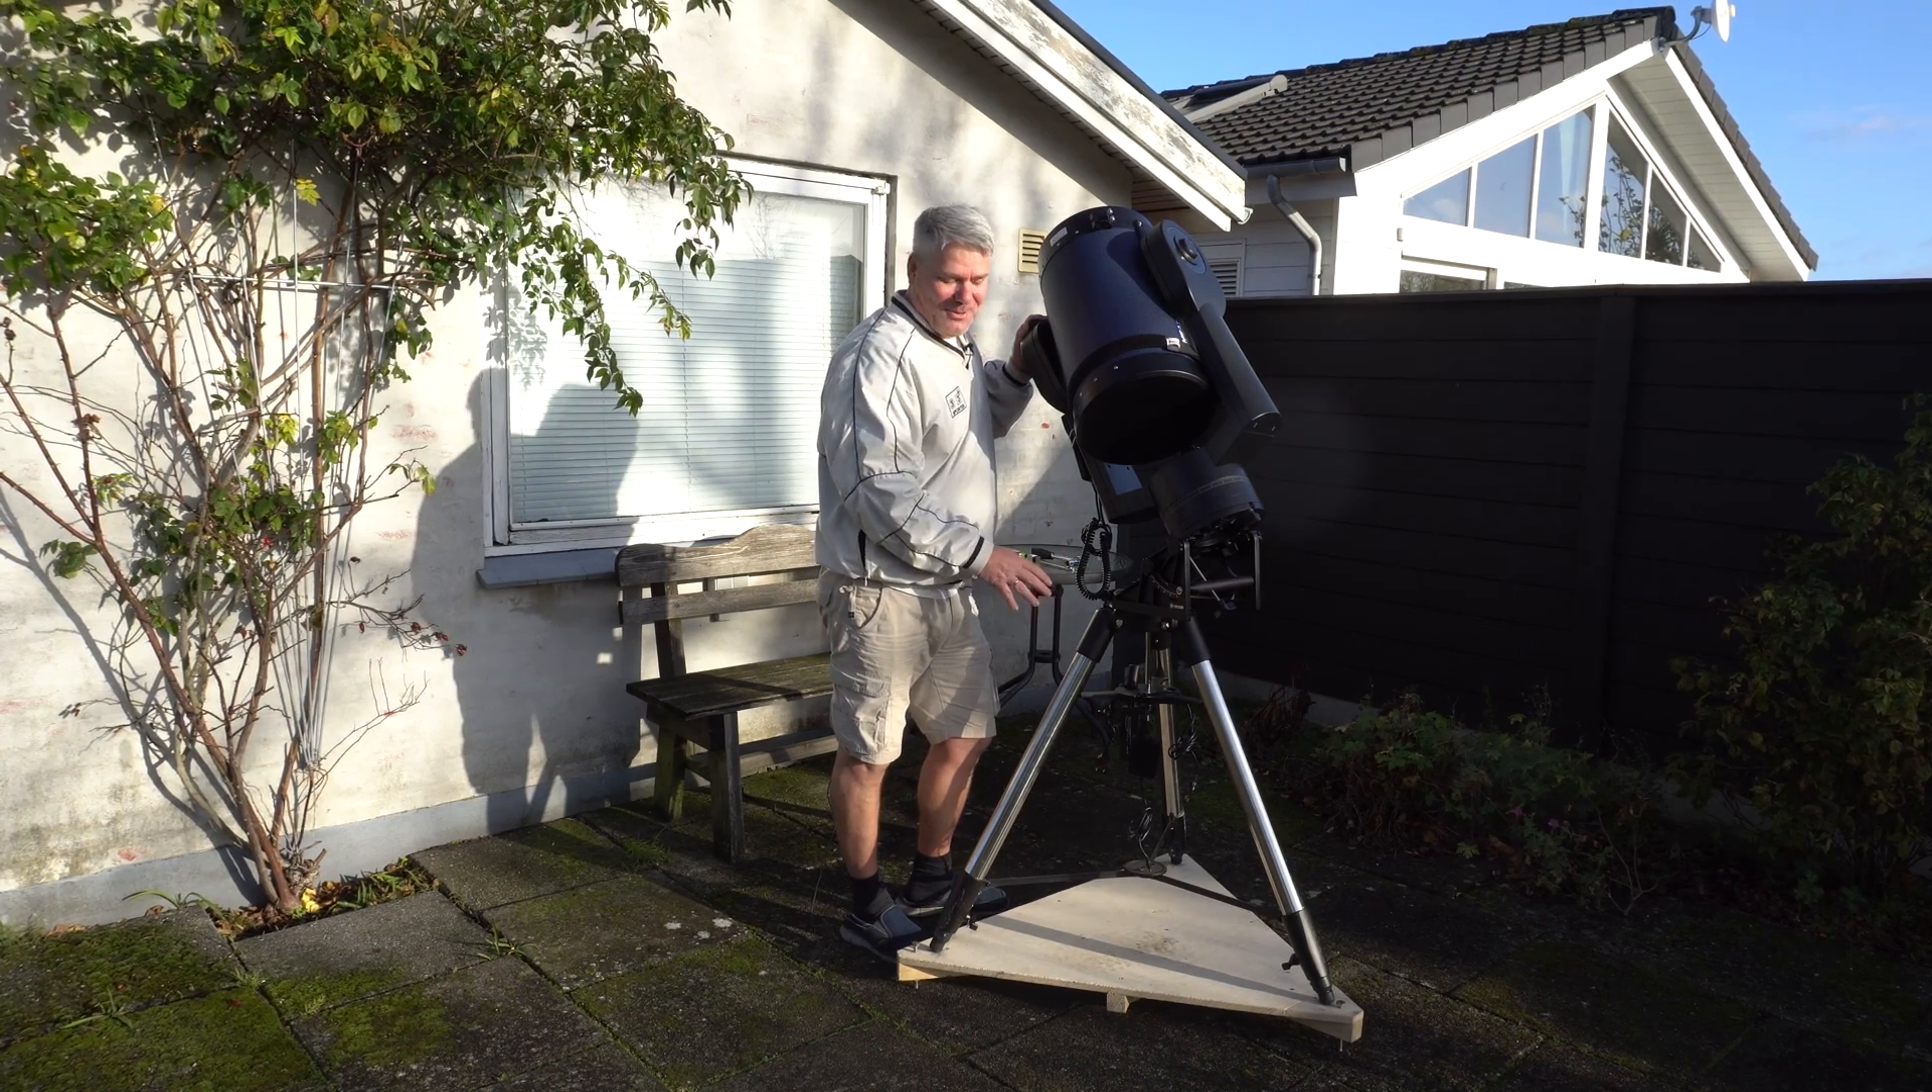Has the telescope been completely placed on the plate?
Yes.